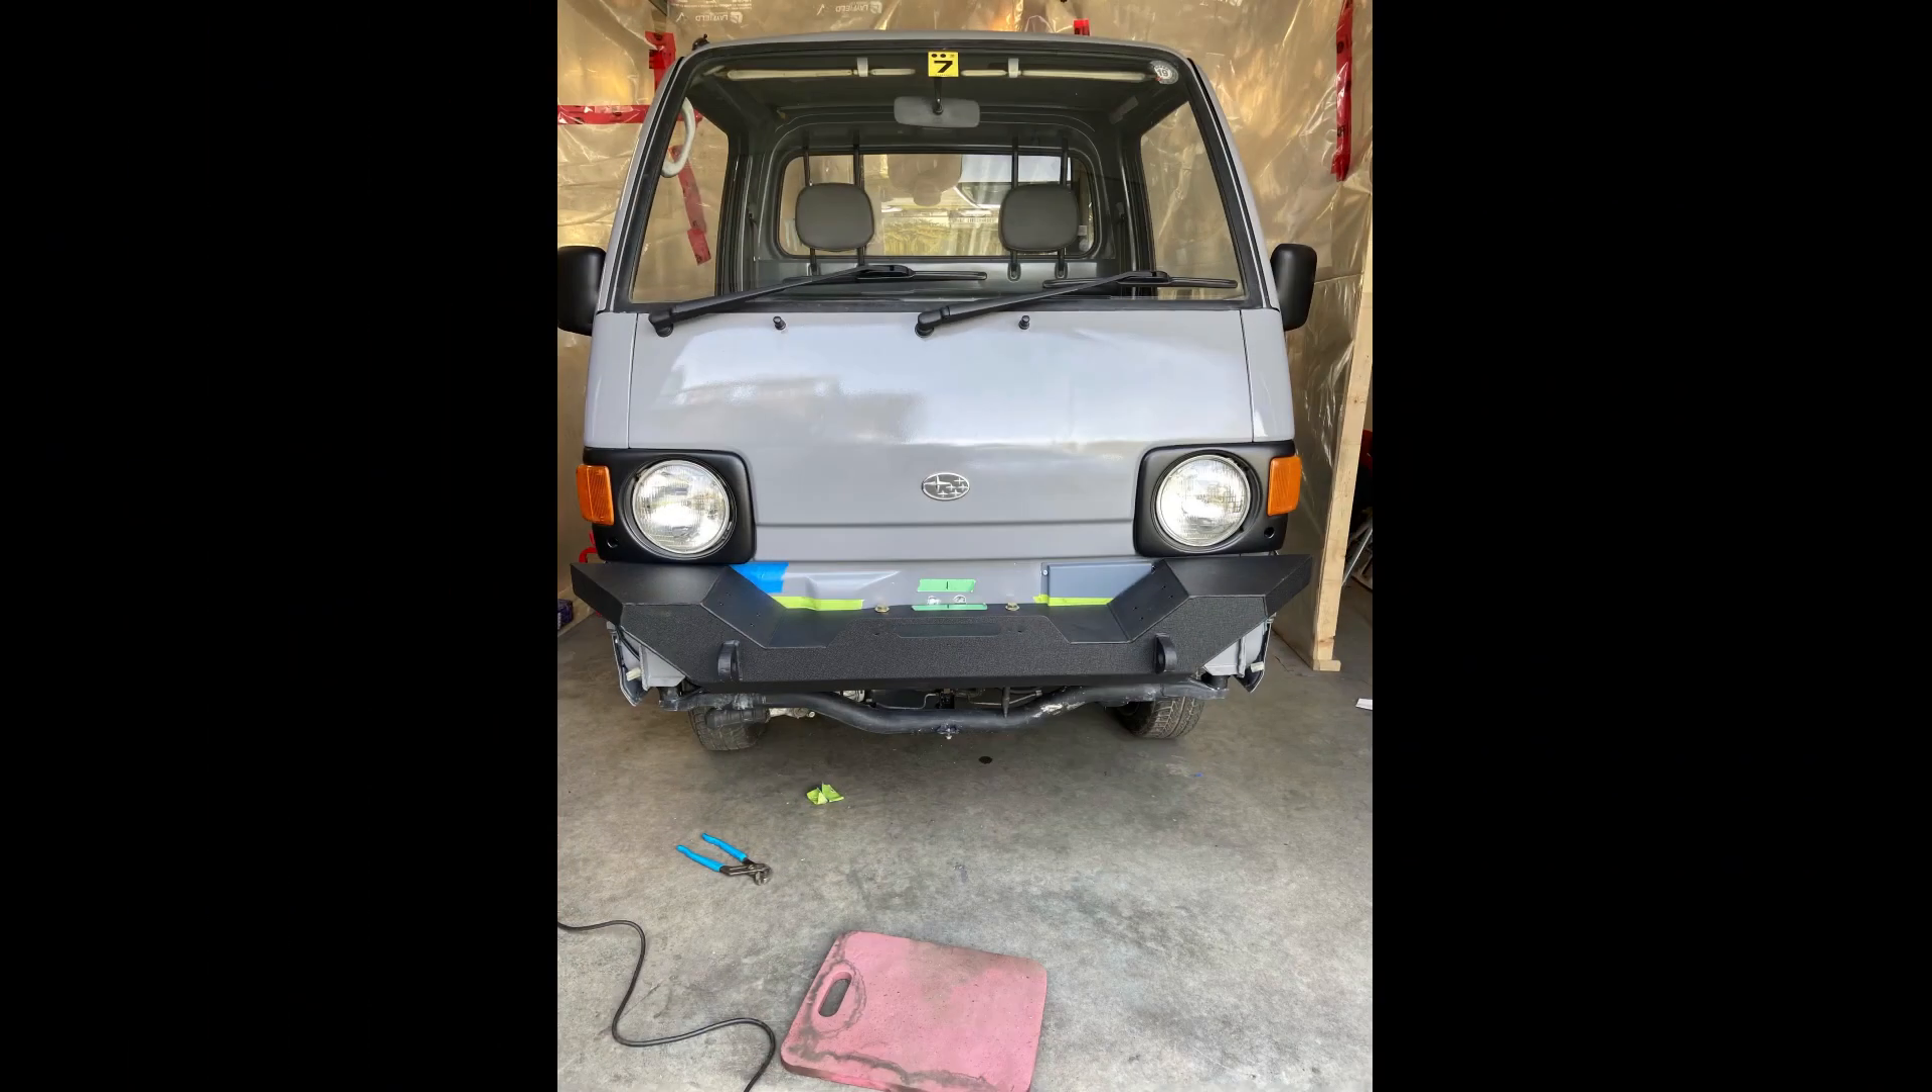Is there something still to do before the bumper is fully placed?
No.